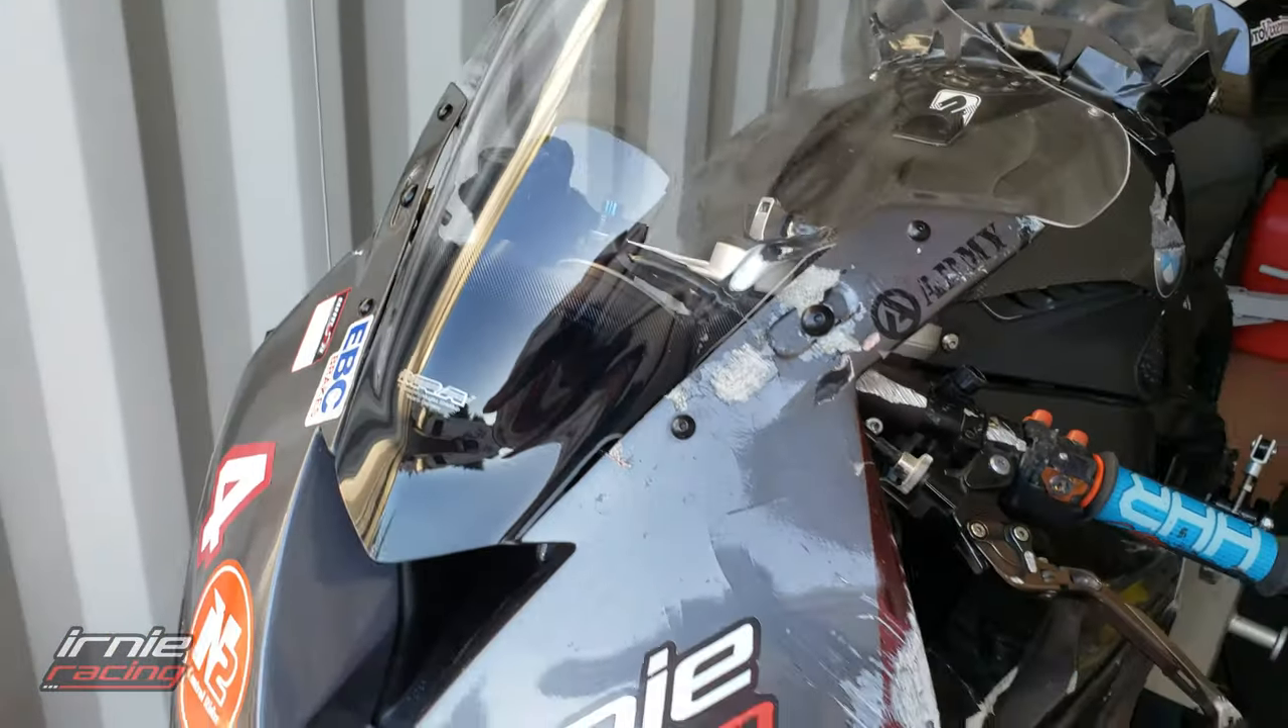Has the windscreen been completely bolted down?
Yes.